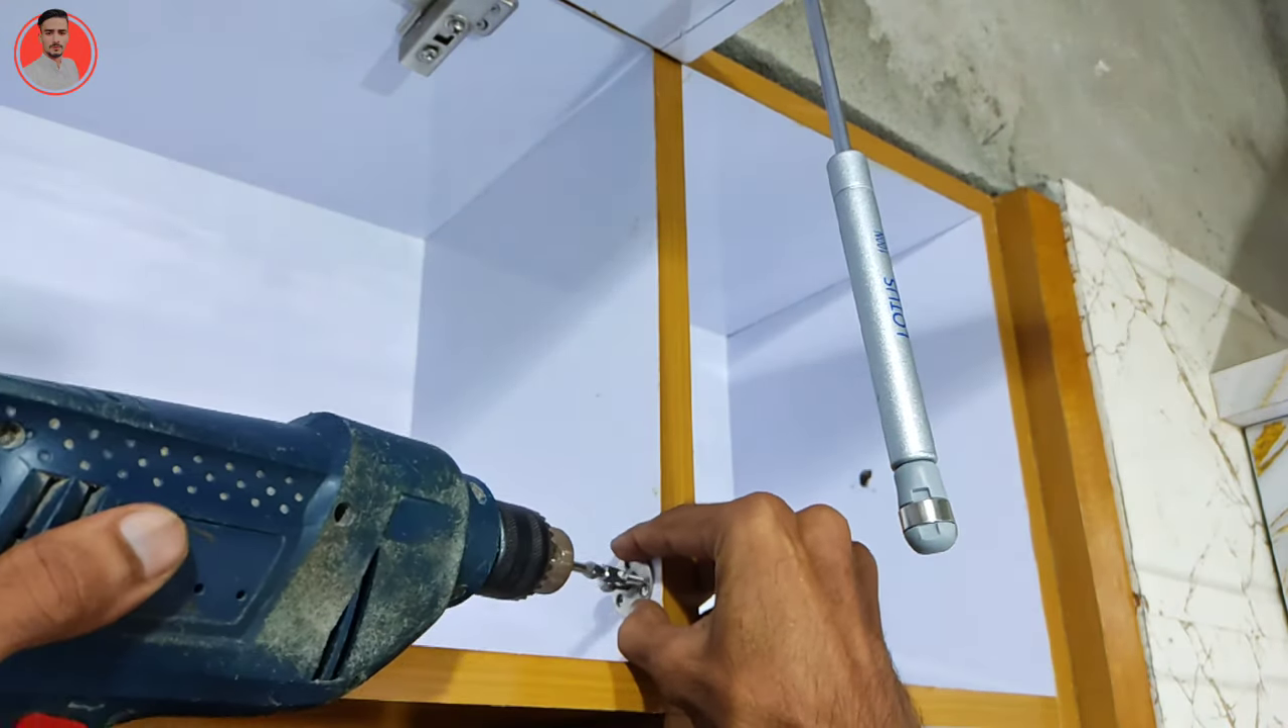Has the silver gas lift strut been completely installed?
No.